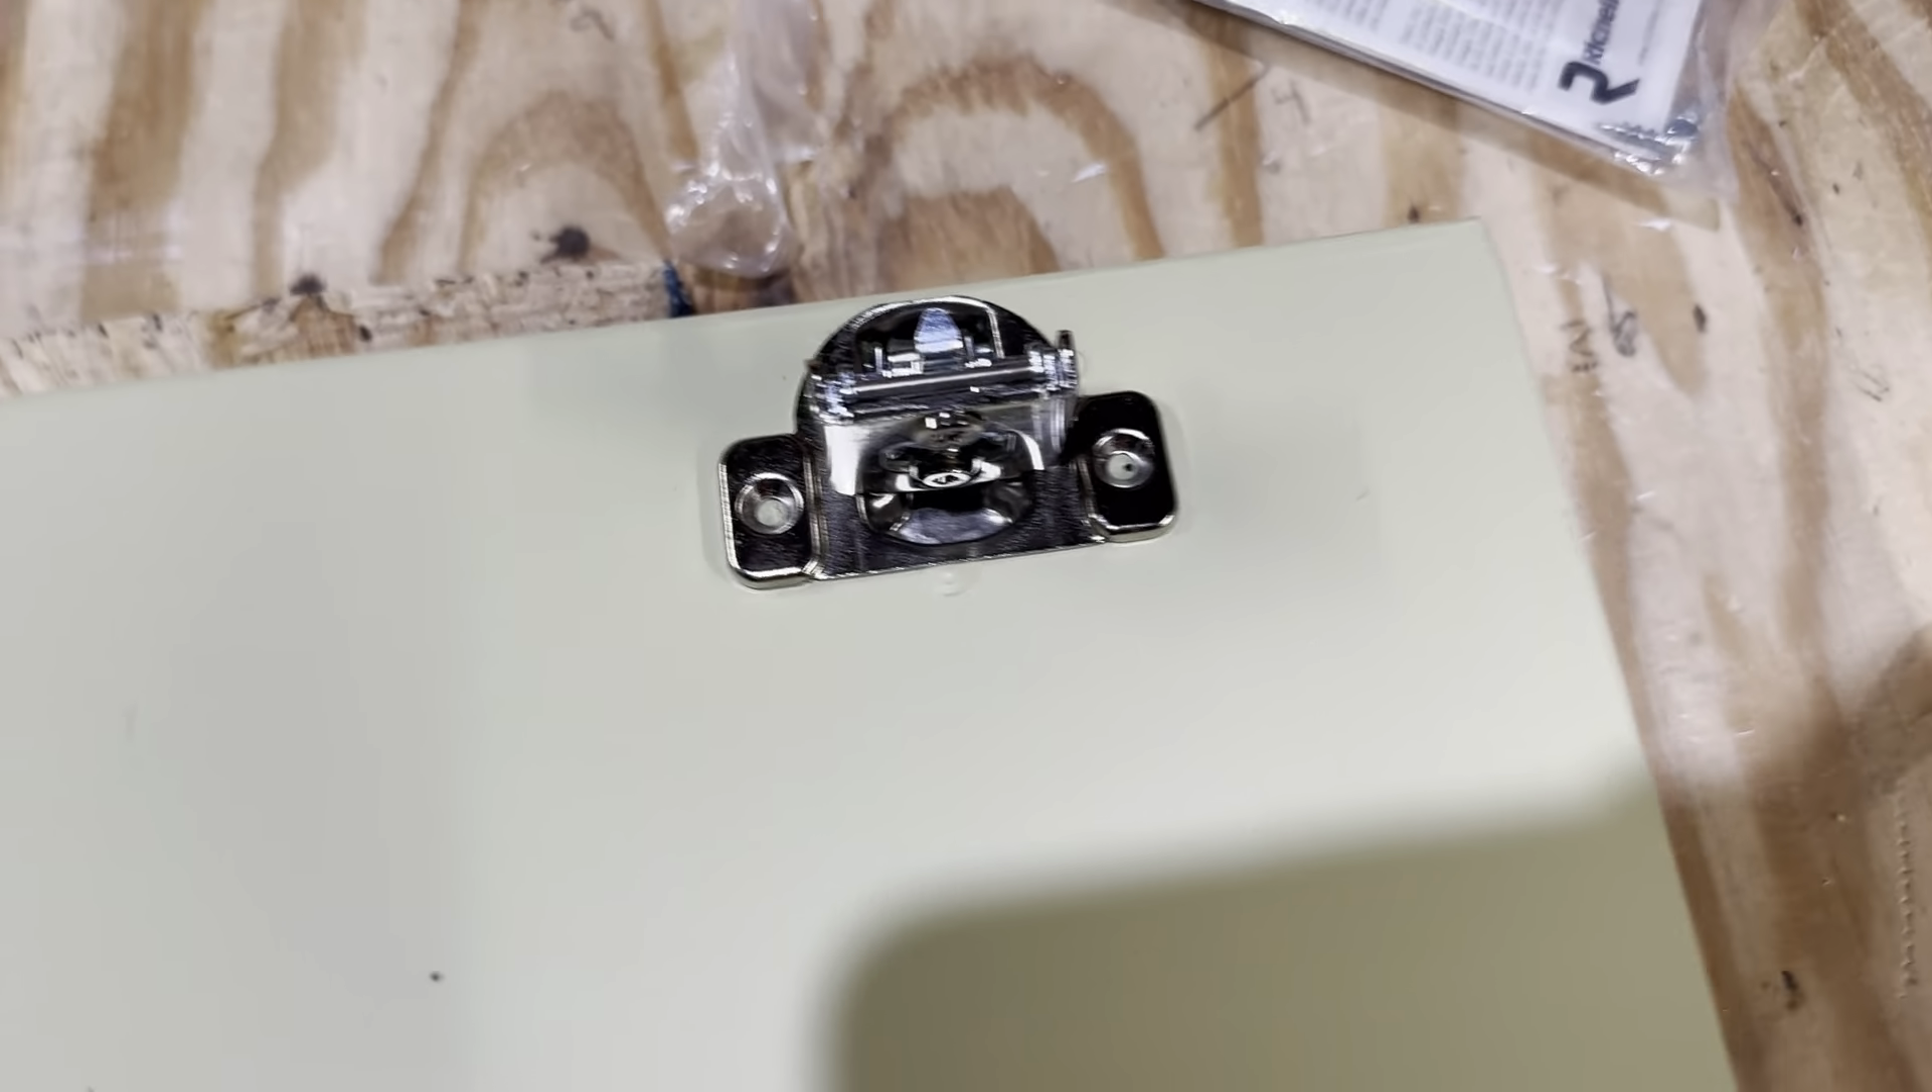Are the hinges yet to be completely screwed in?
Yes.